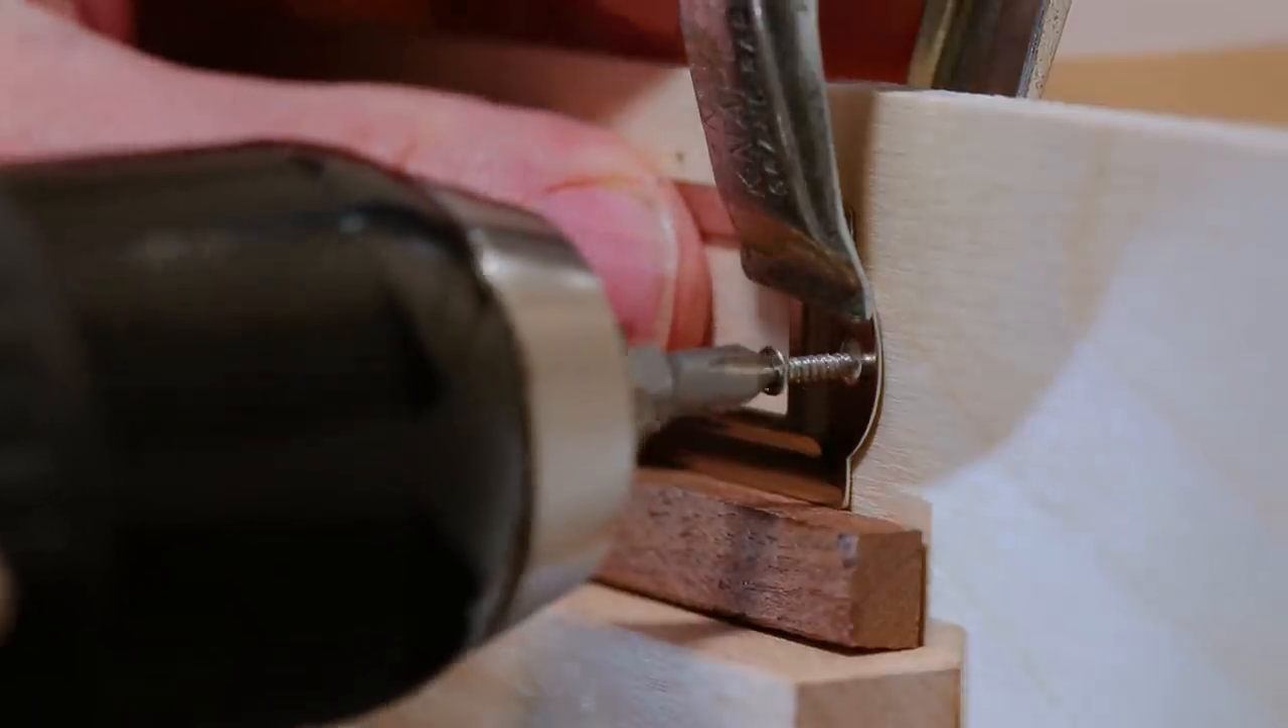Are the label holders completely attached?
No.